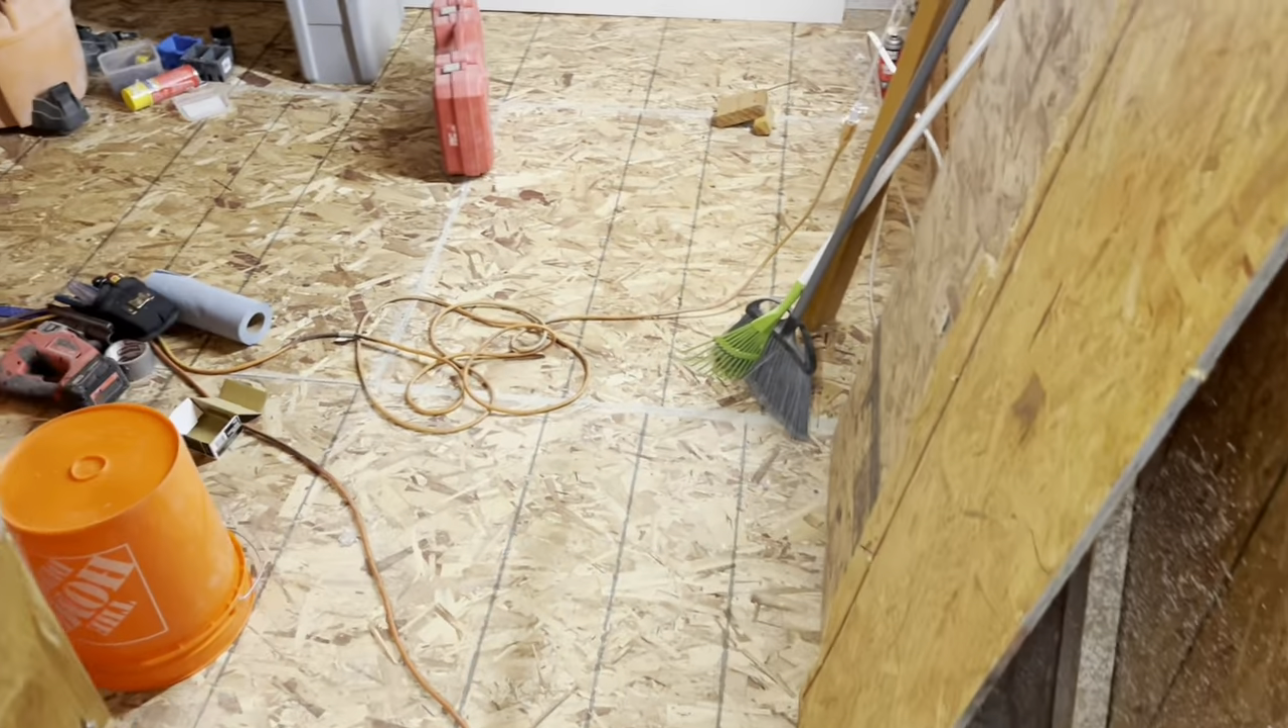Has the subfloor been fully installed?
Yes.